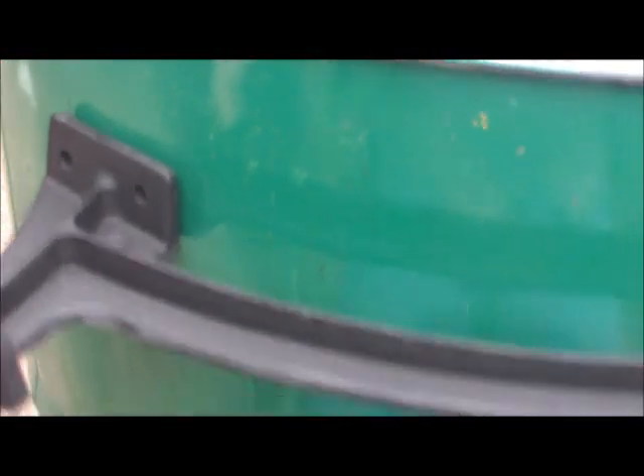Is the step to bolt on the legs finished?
No.